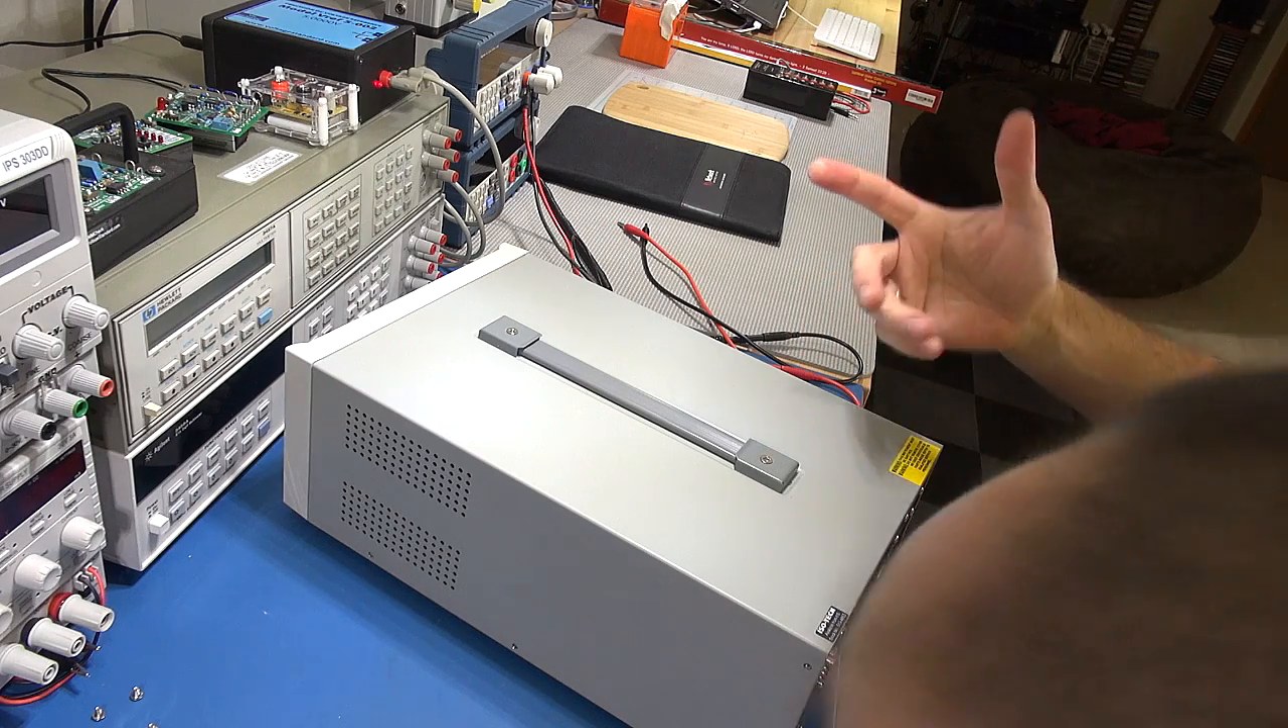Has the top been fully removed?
No.